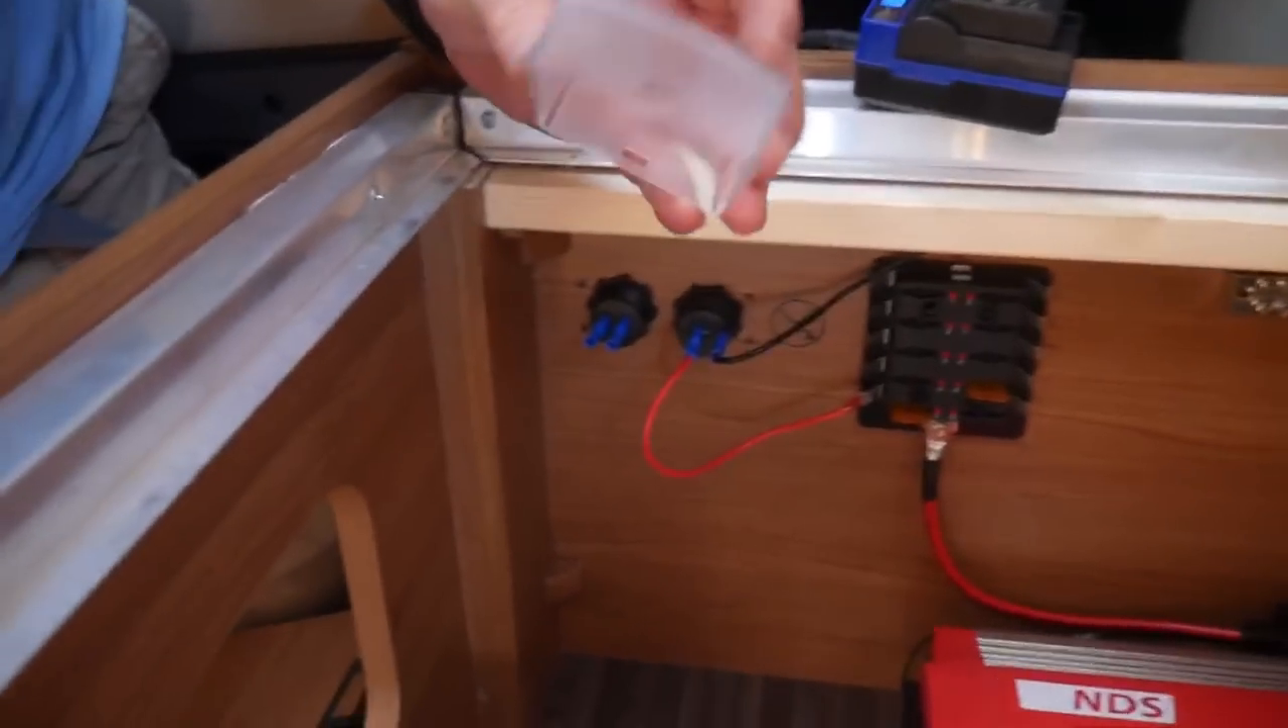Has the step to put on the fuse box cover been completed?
No.